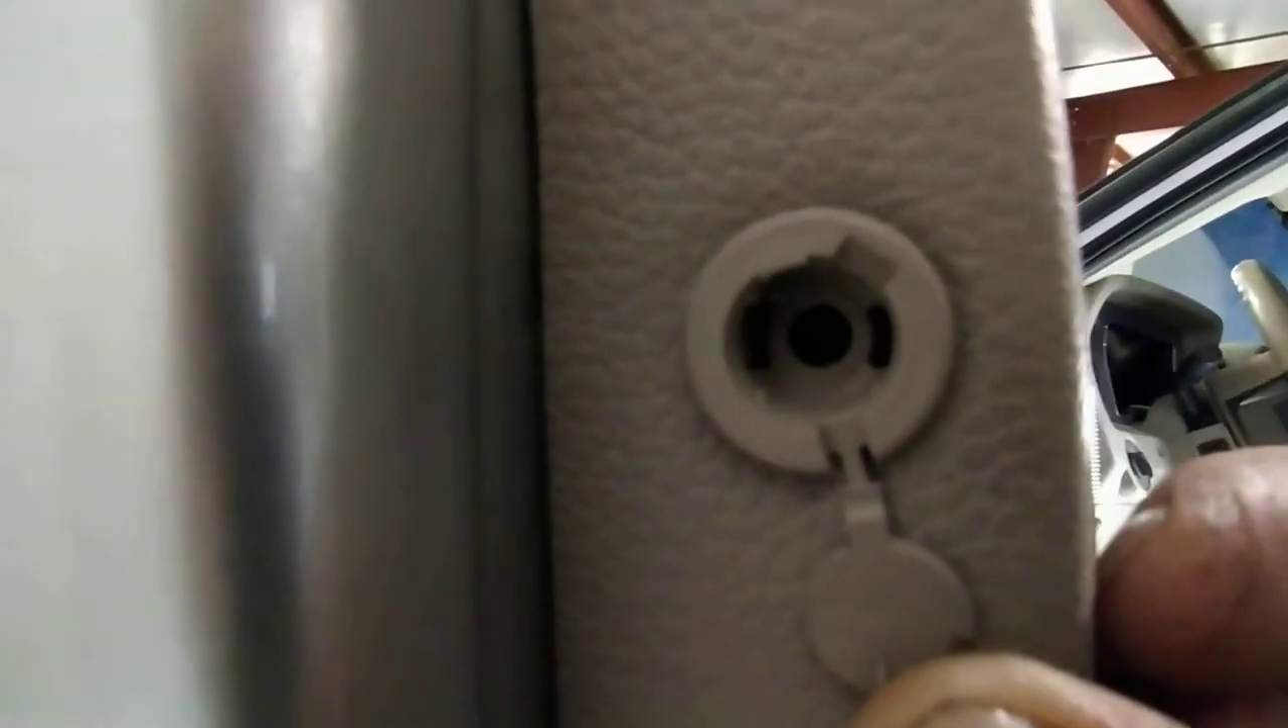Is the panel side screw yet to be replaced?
Yes.